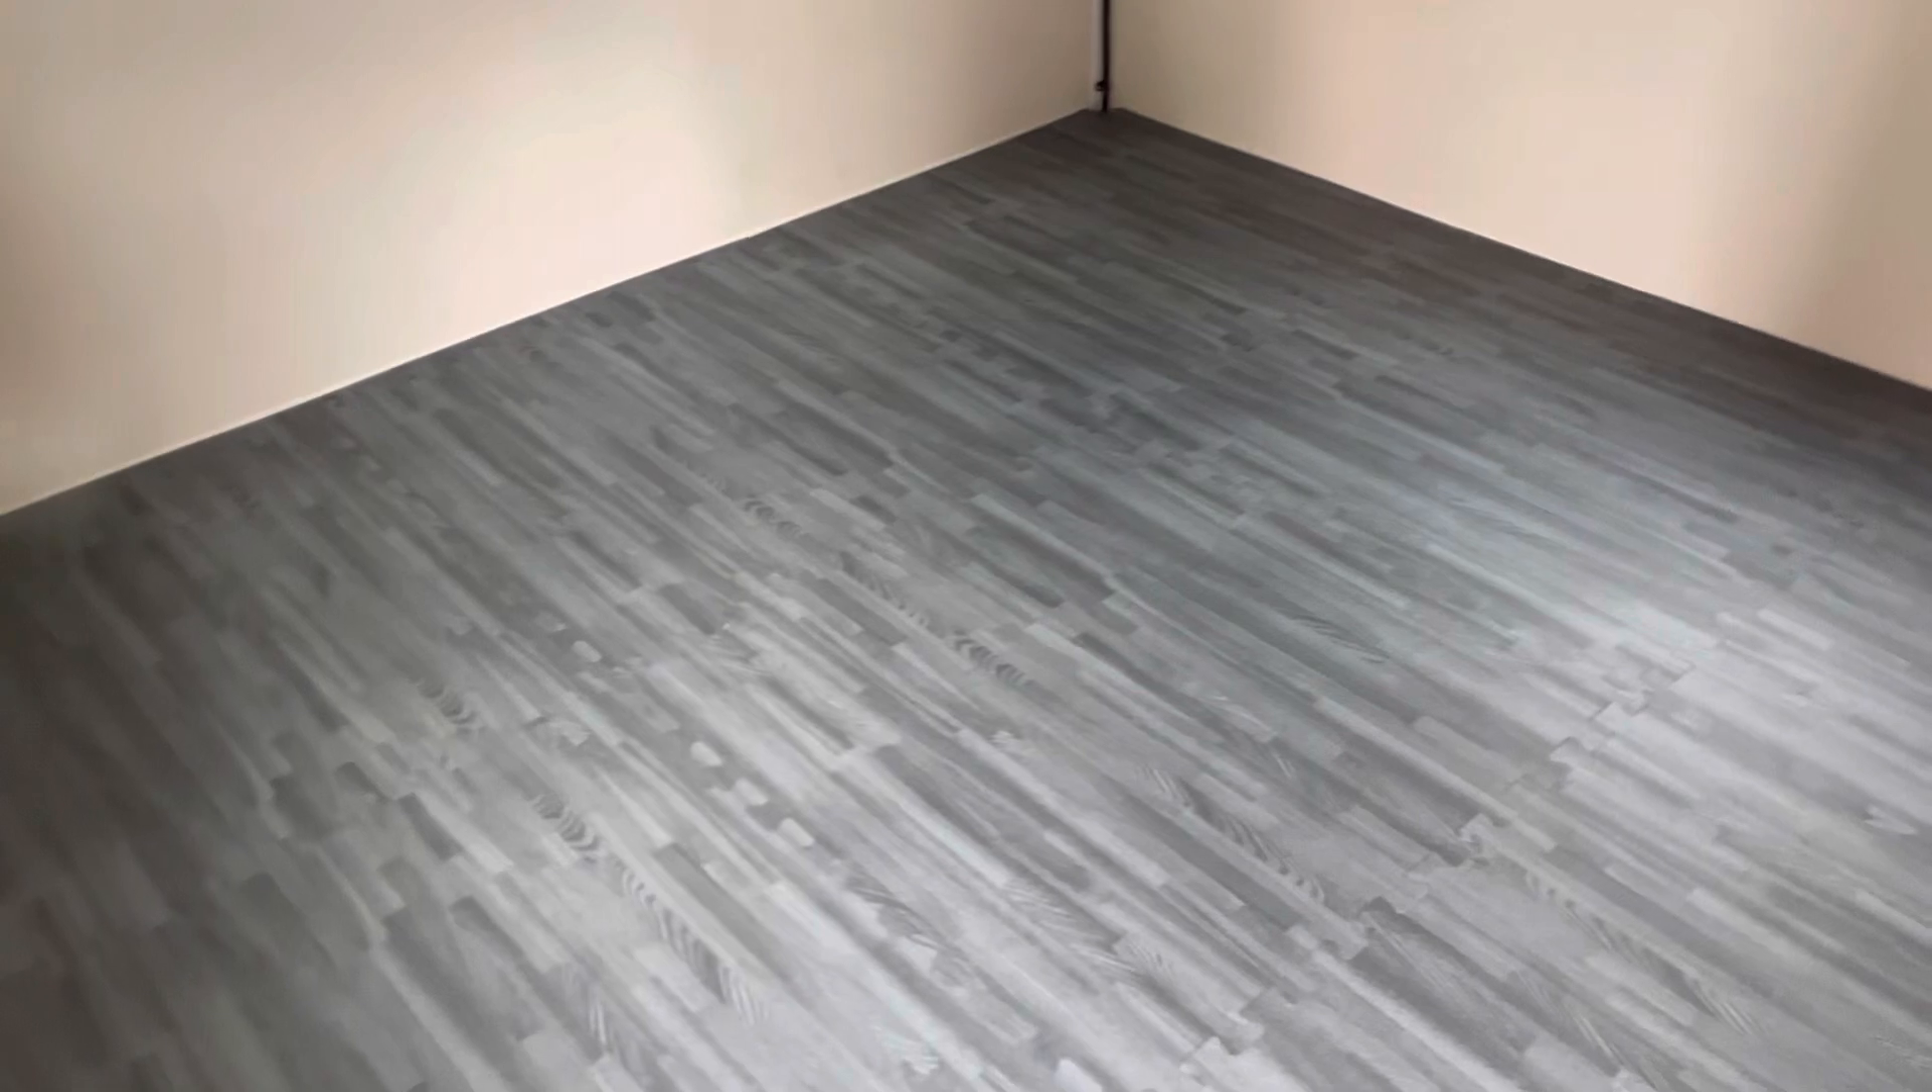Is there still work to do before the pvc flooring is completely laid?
No.